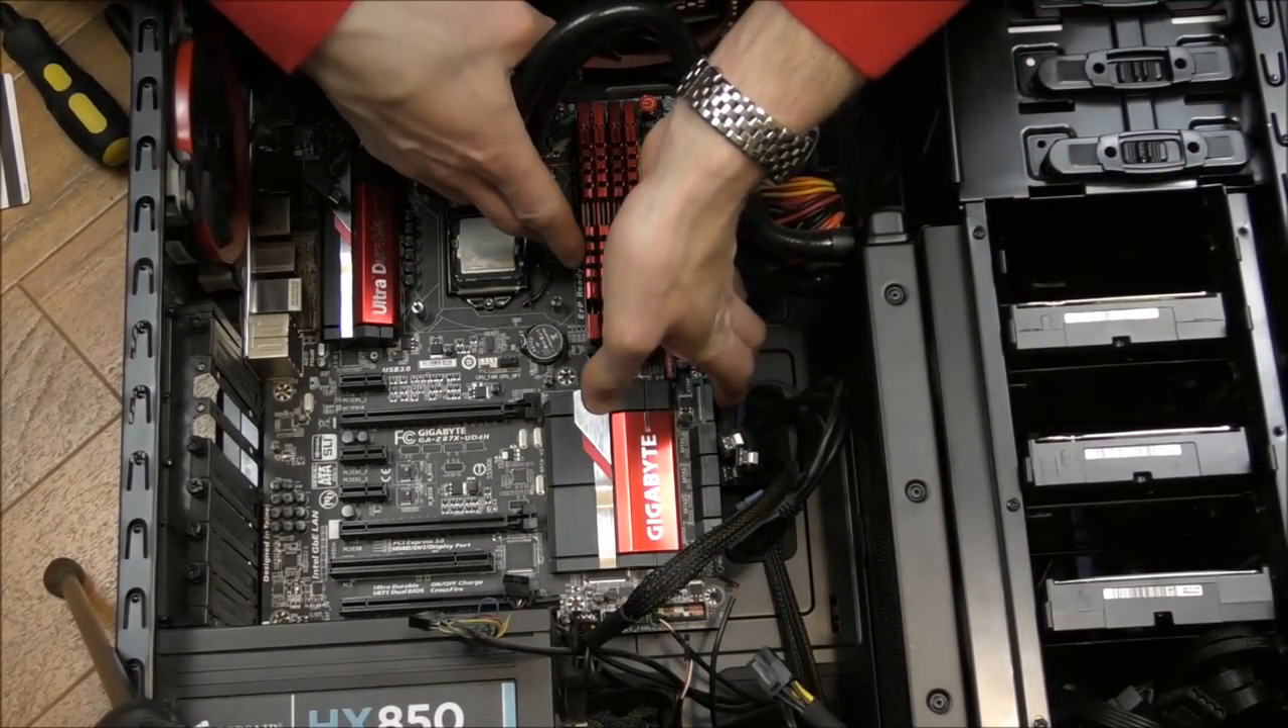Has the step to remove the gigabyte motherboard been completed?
No.